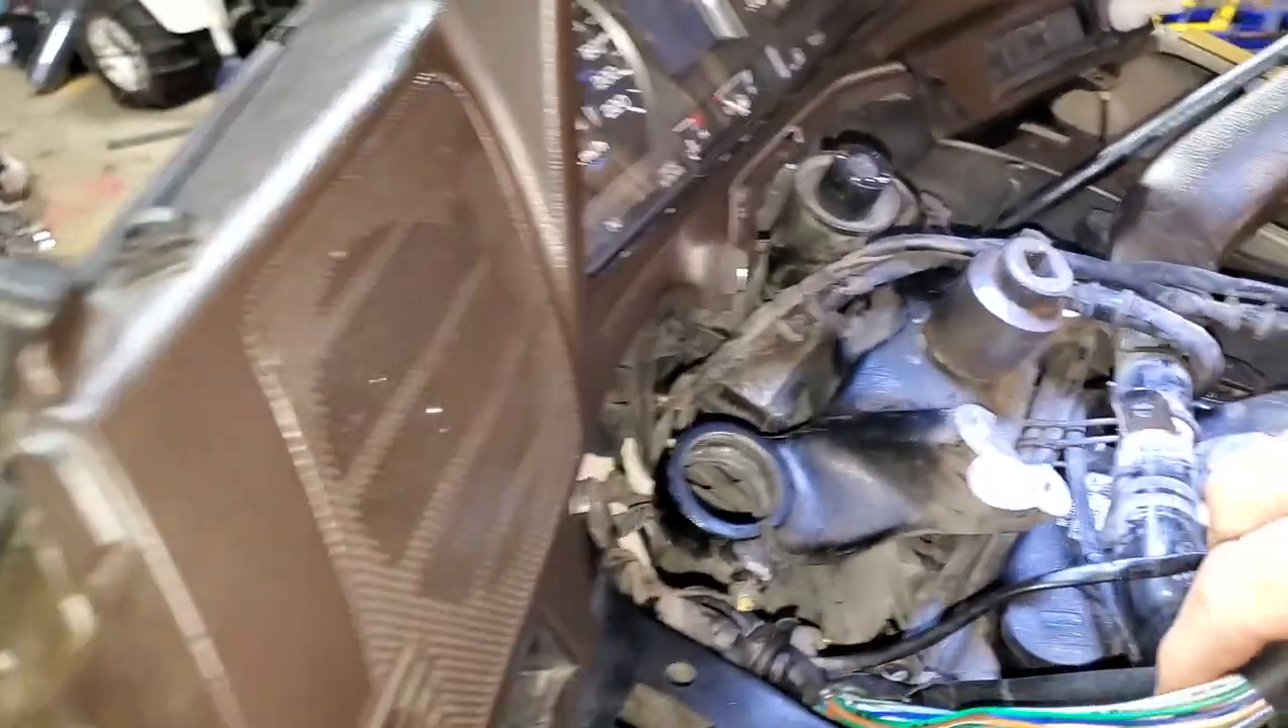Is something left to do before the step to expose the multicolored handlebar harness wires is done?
No.